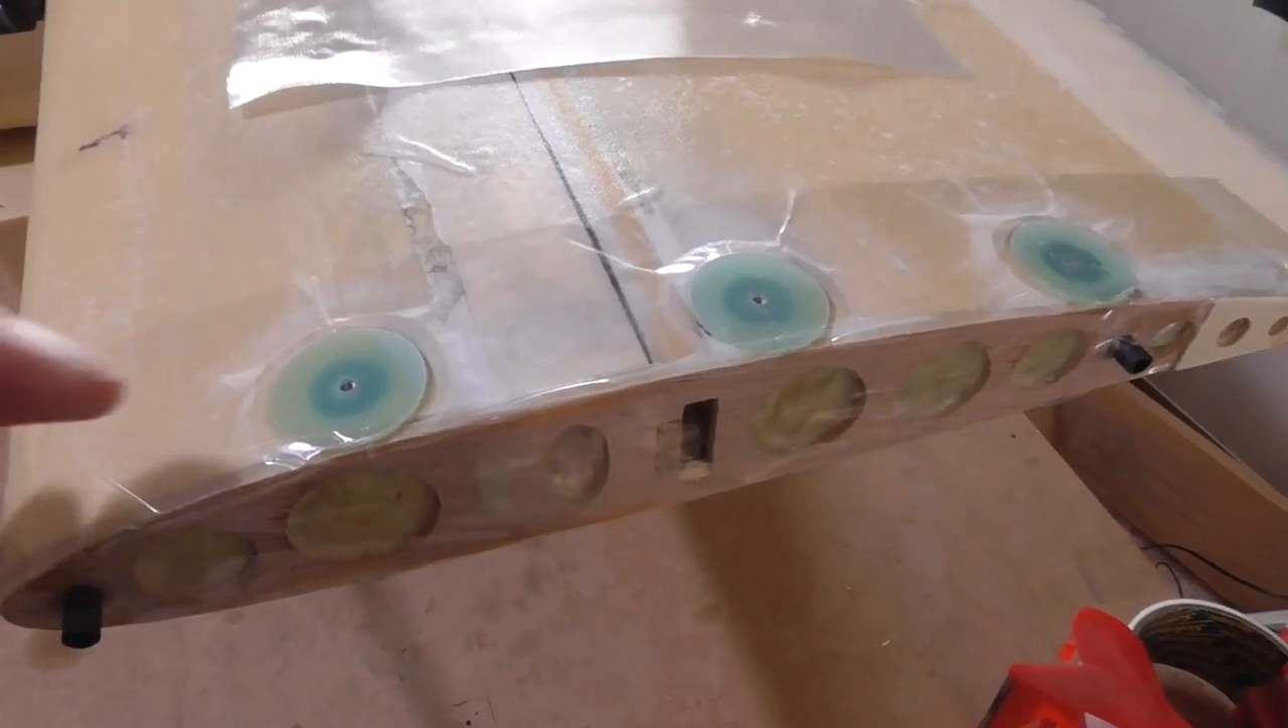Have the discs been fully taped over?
Yes.